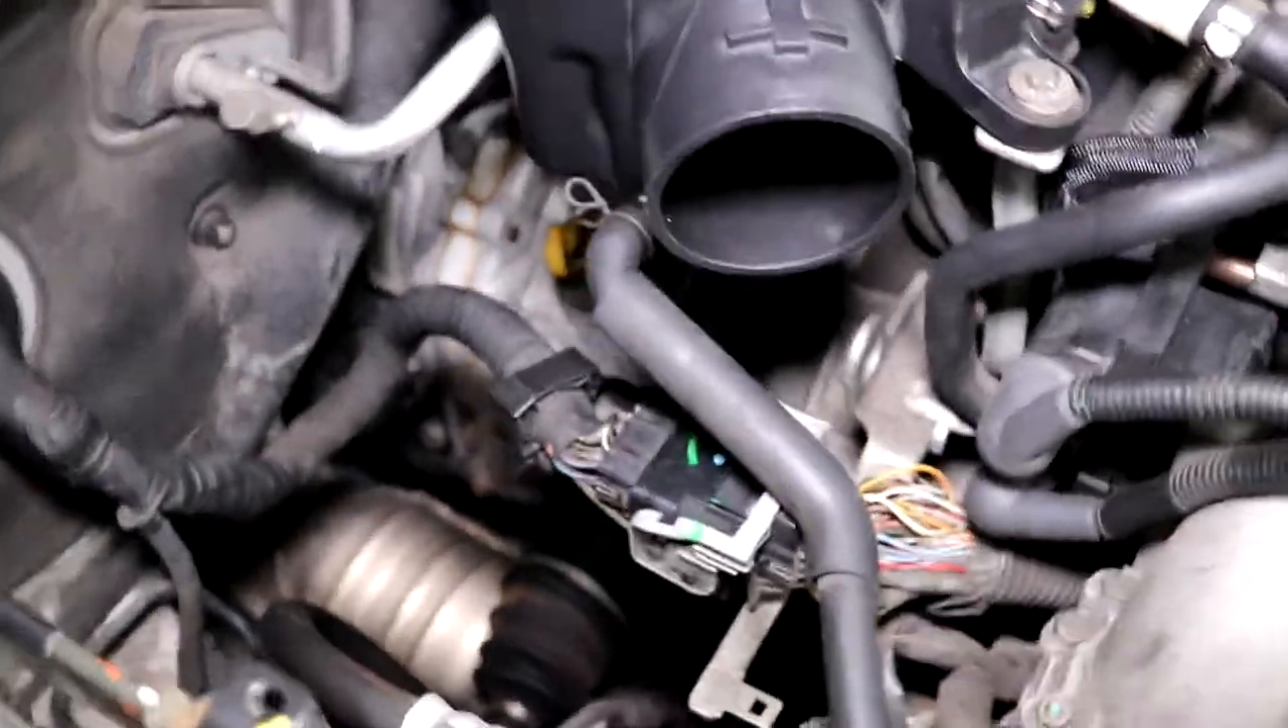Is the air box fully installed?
No.